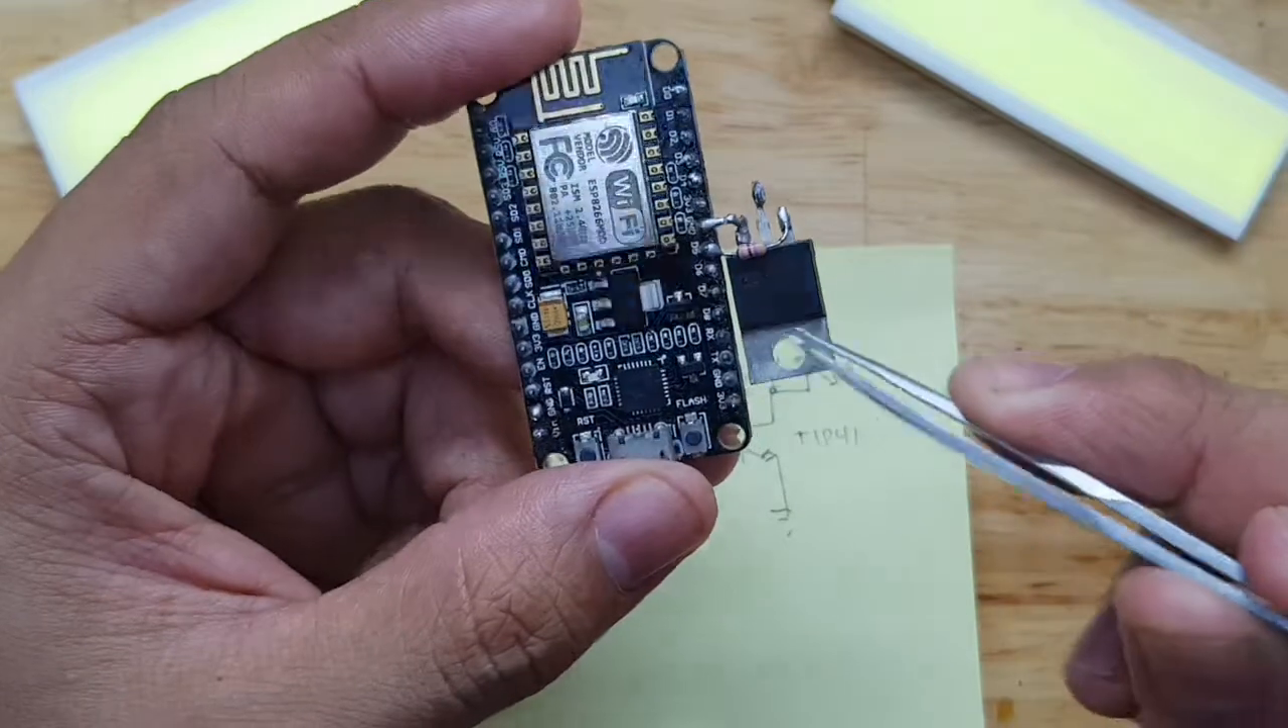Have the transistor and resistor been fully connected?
Yes.